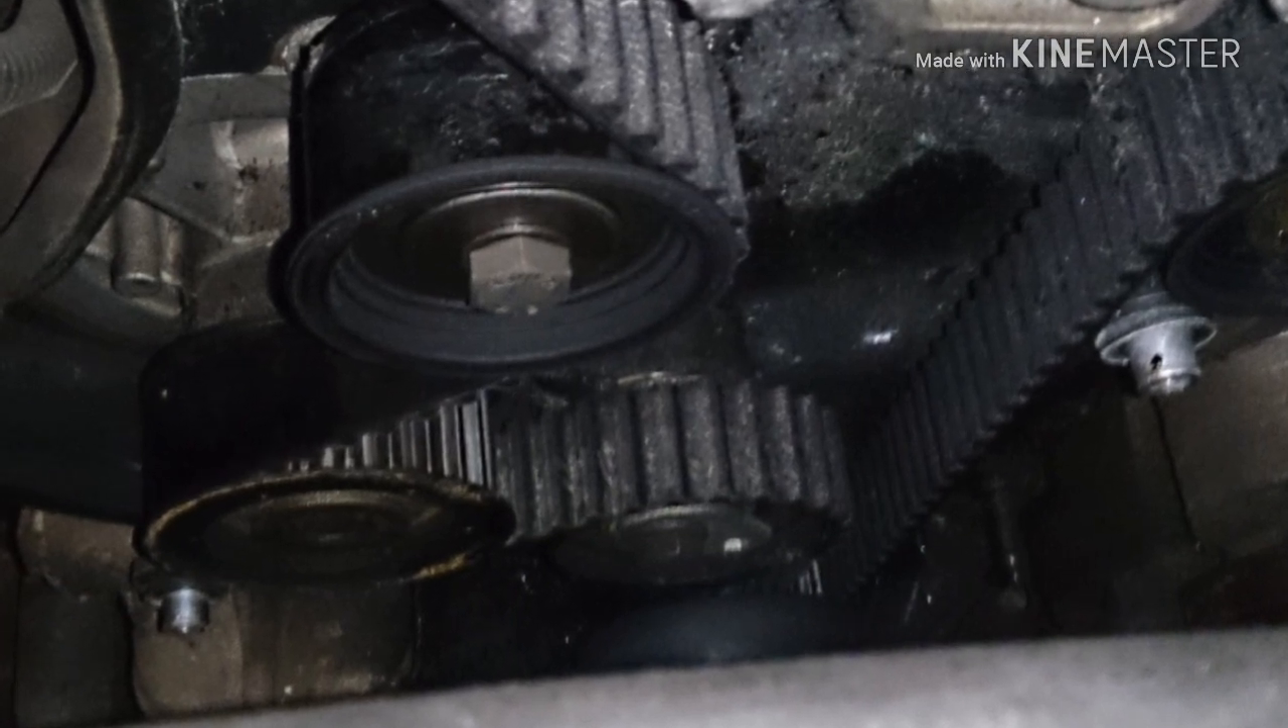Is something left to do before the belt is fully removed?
Yes.